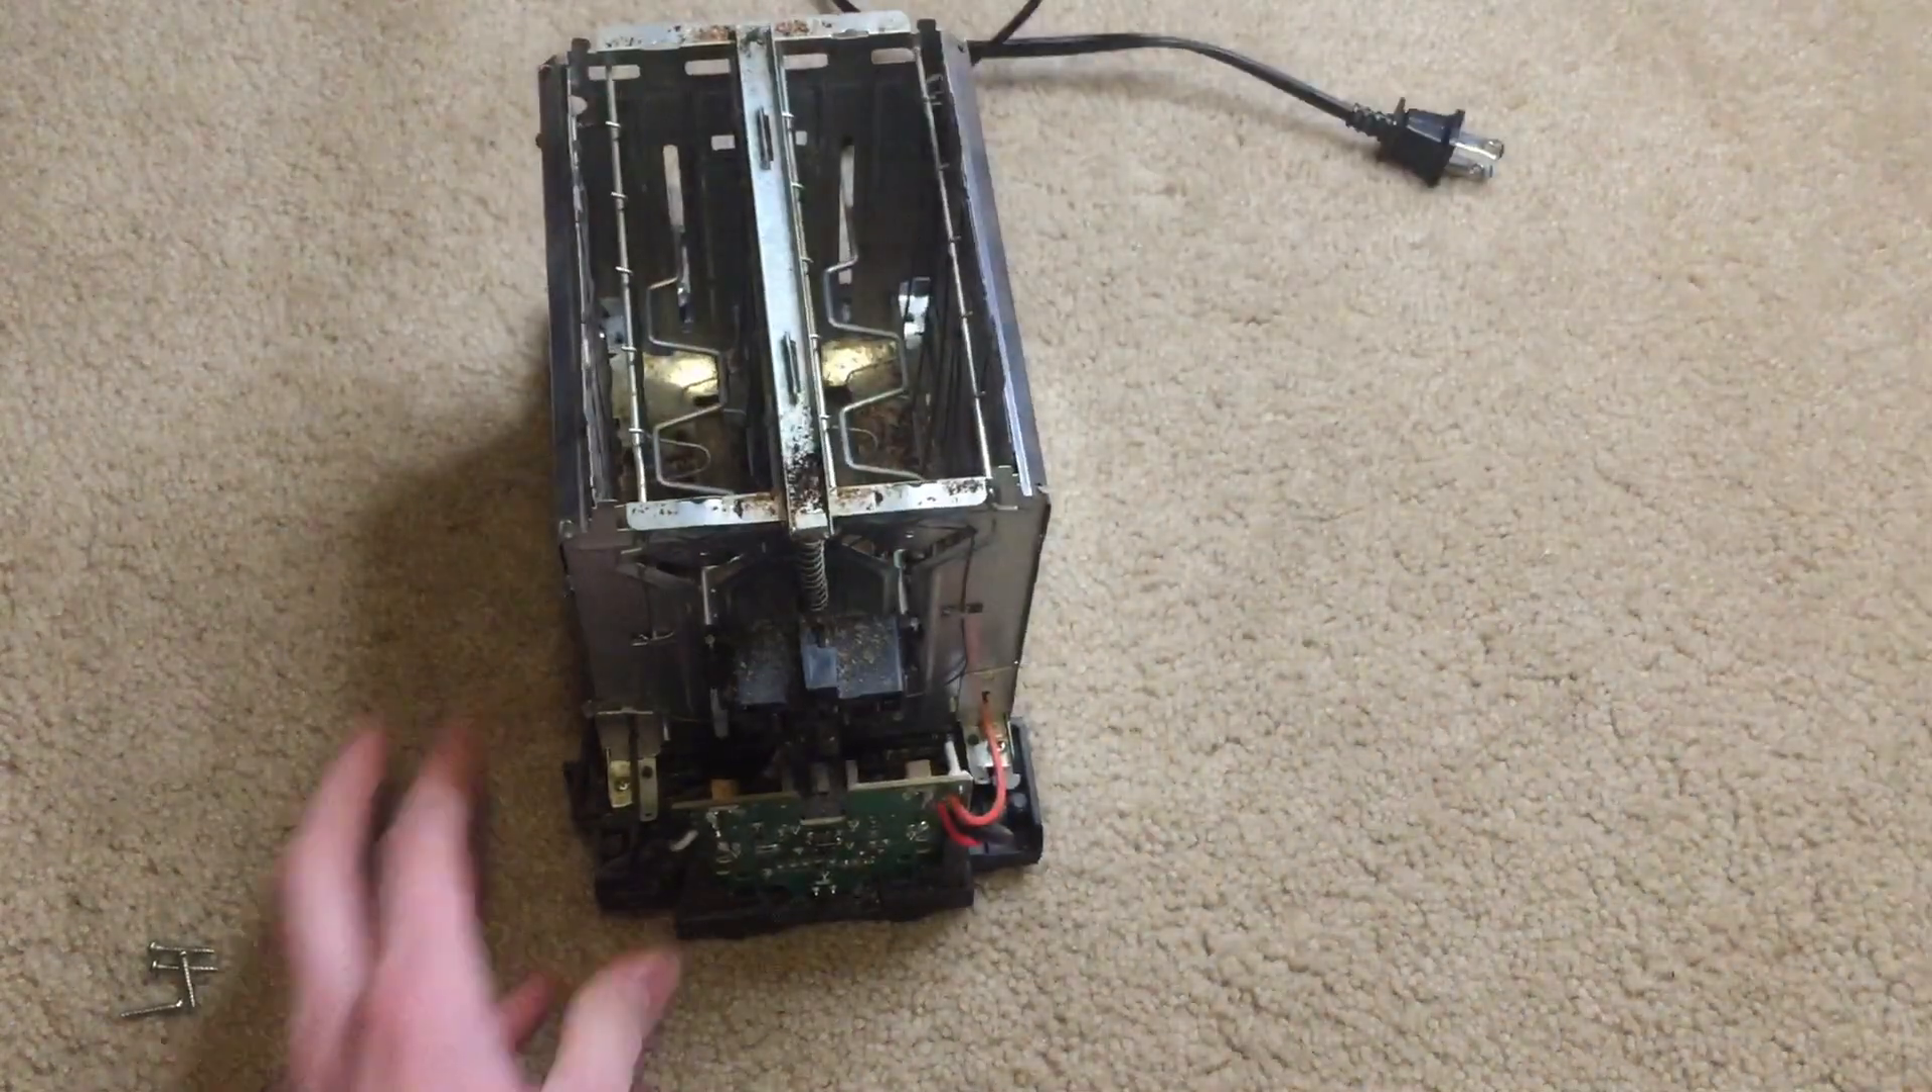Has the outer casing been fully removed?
Yes.